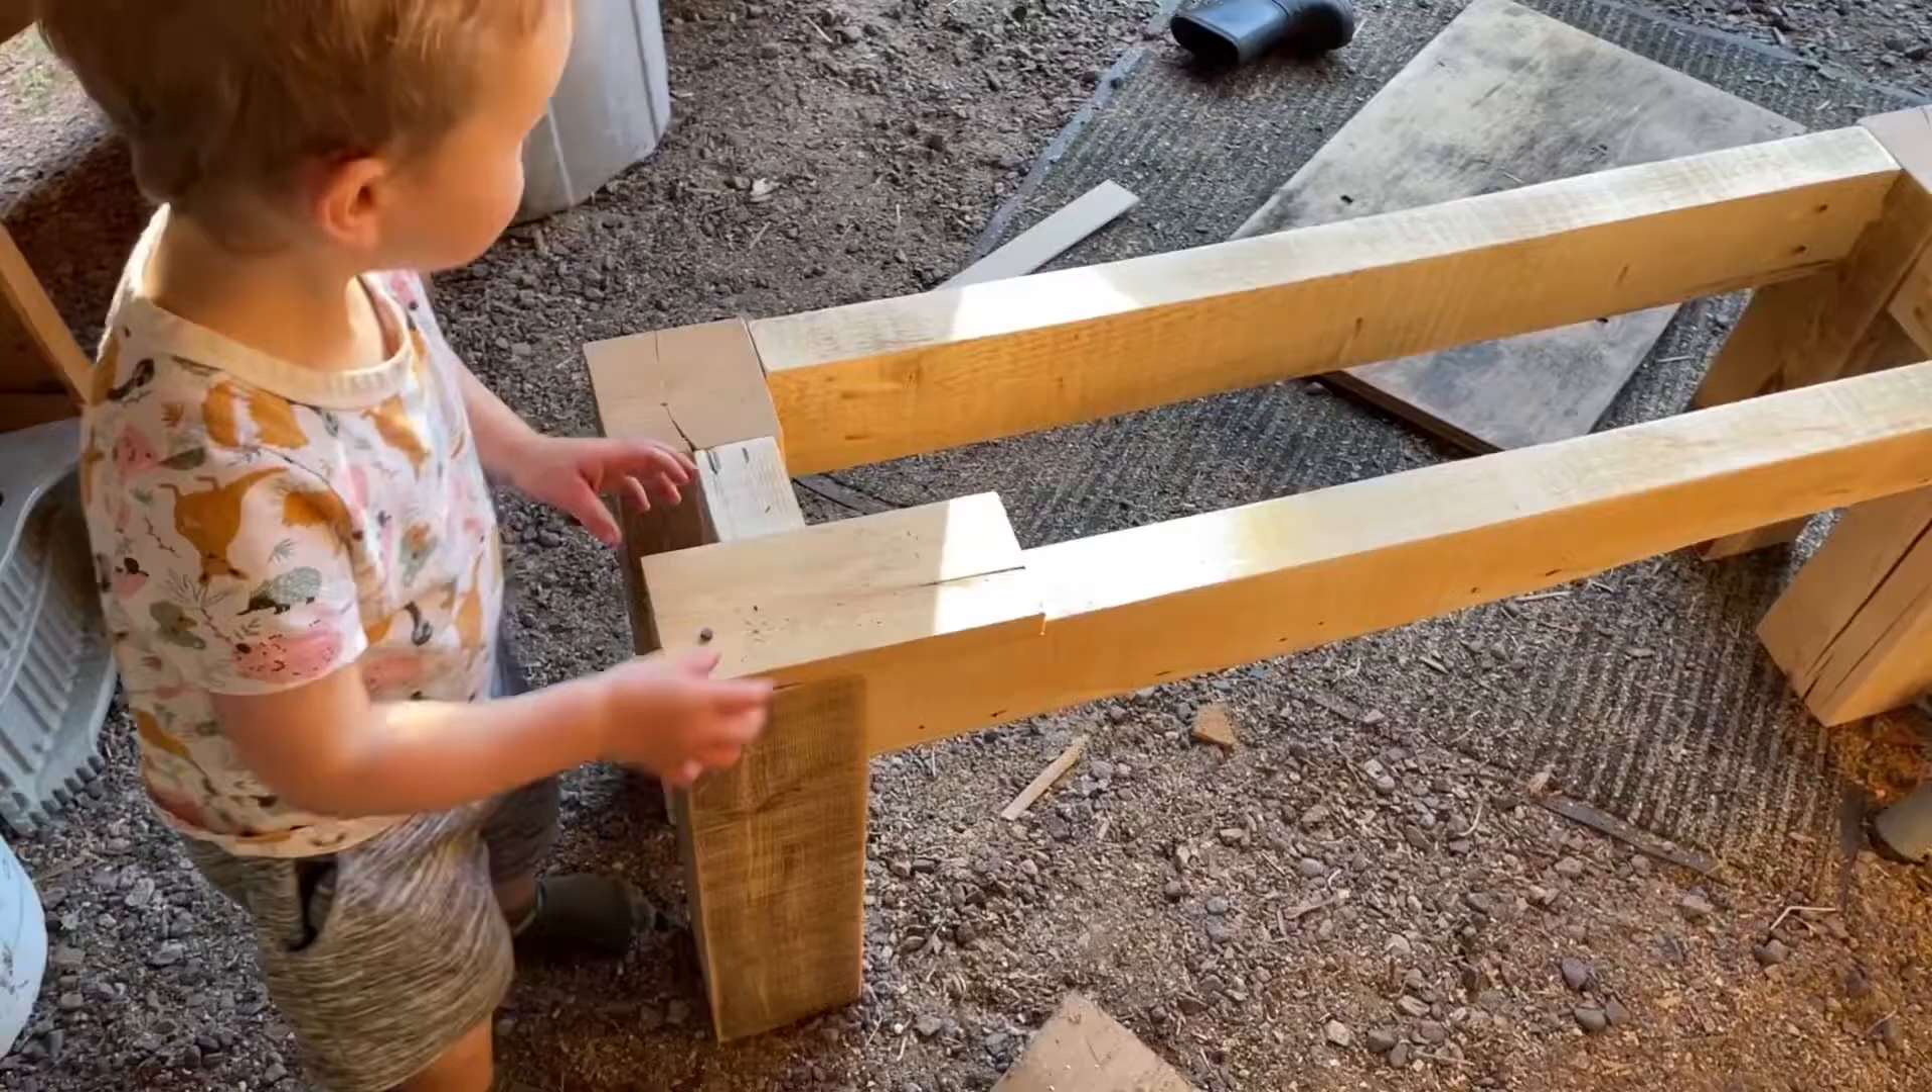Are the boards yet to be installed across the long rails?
Yes.